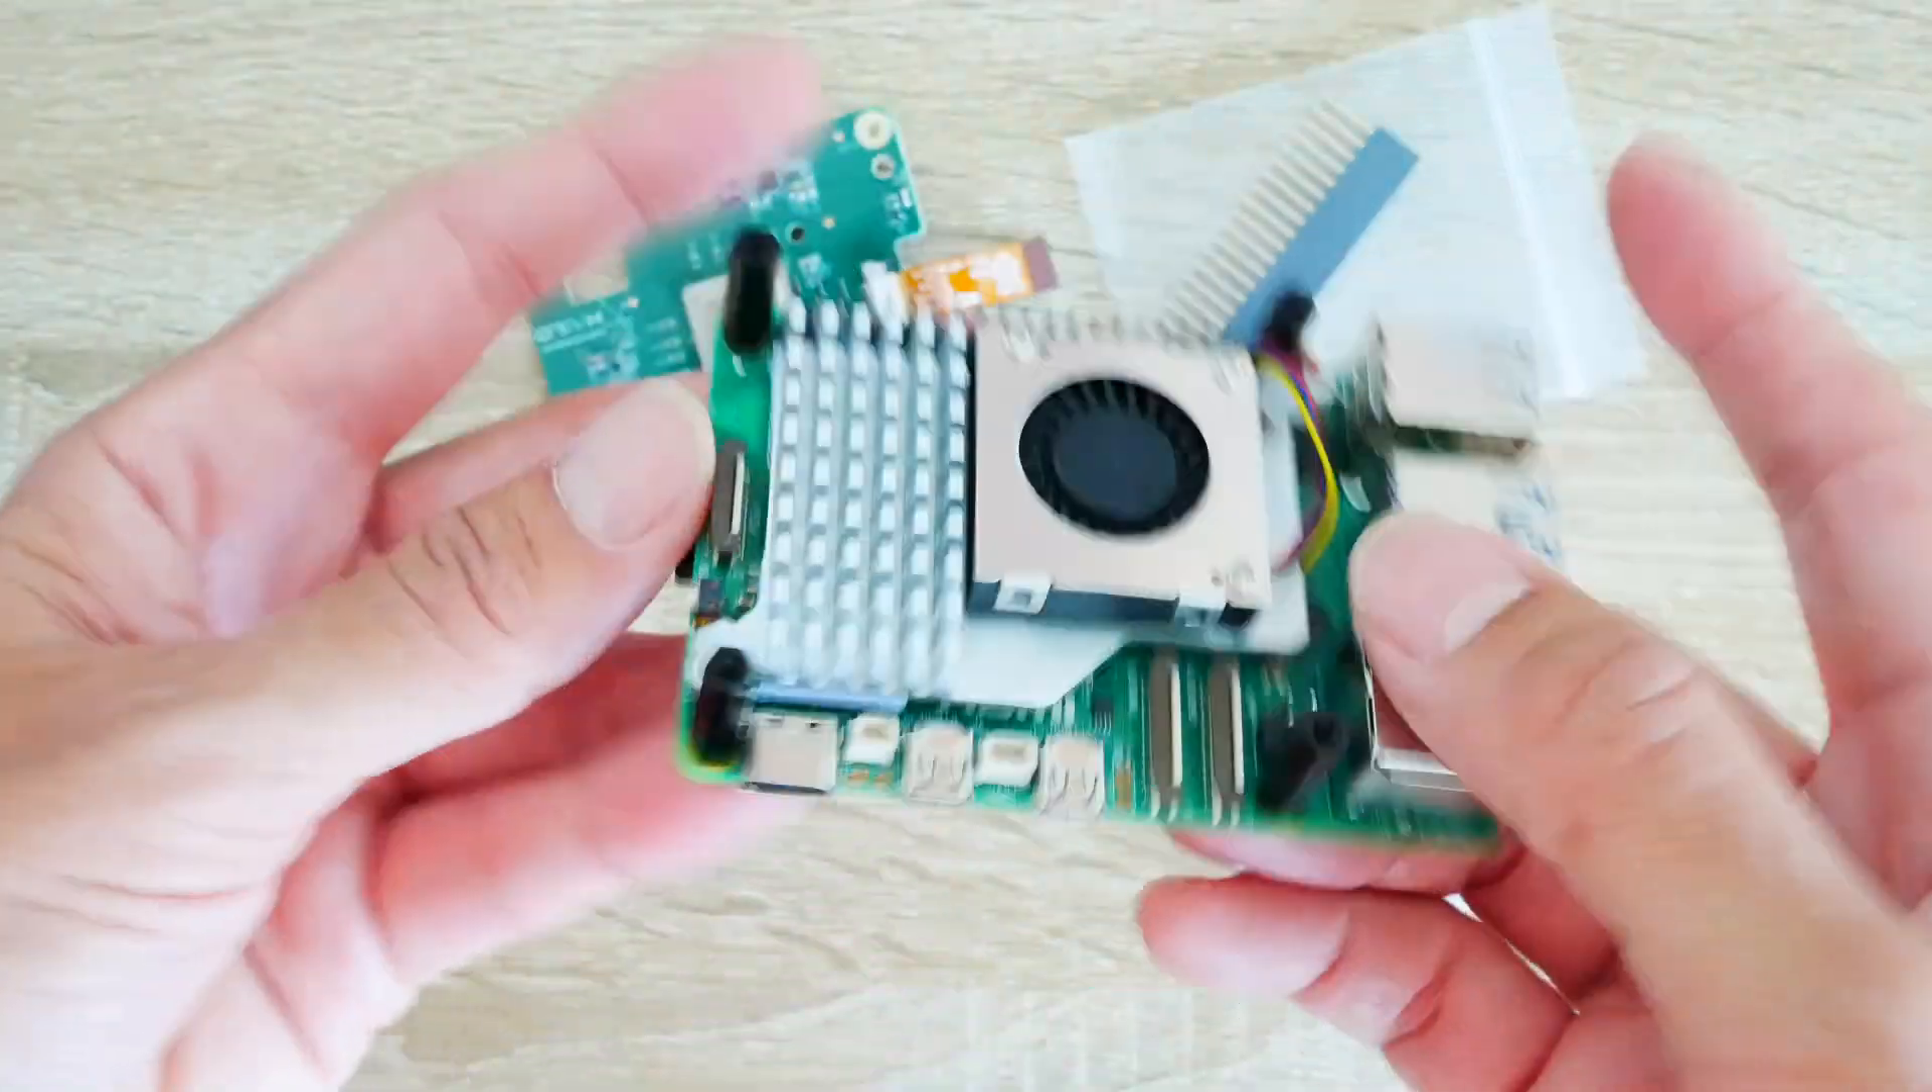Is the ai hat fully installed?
No.